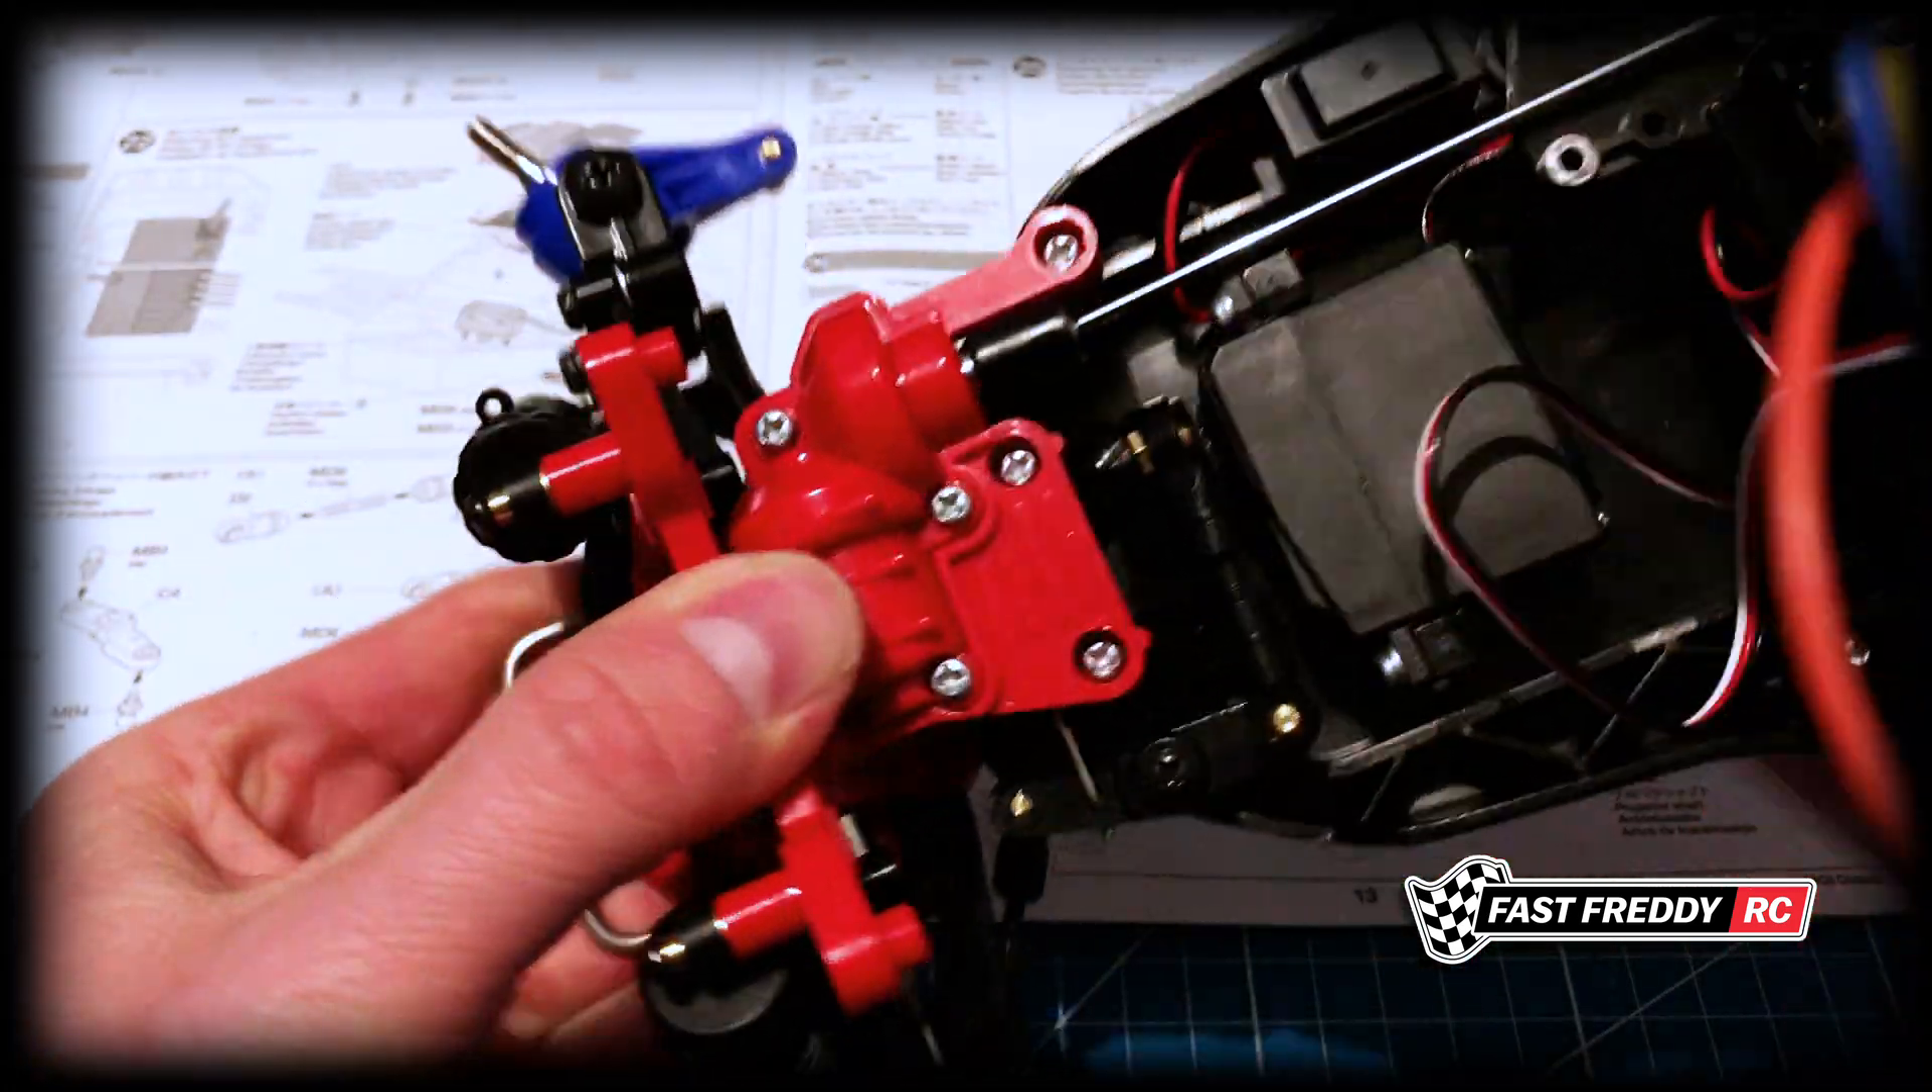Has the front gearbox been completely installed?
Yes.